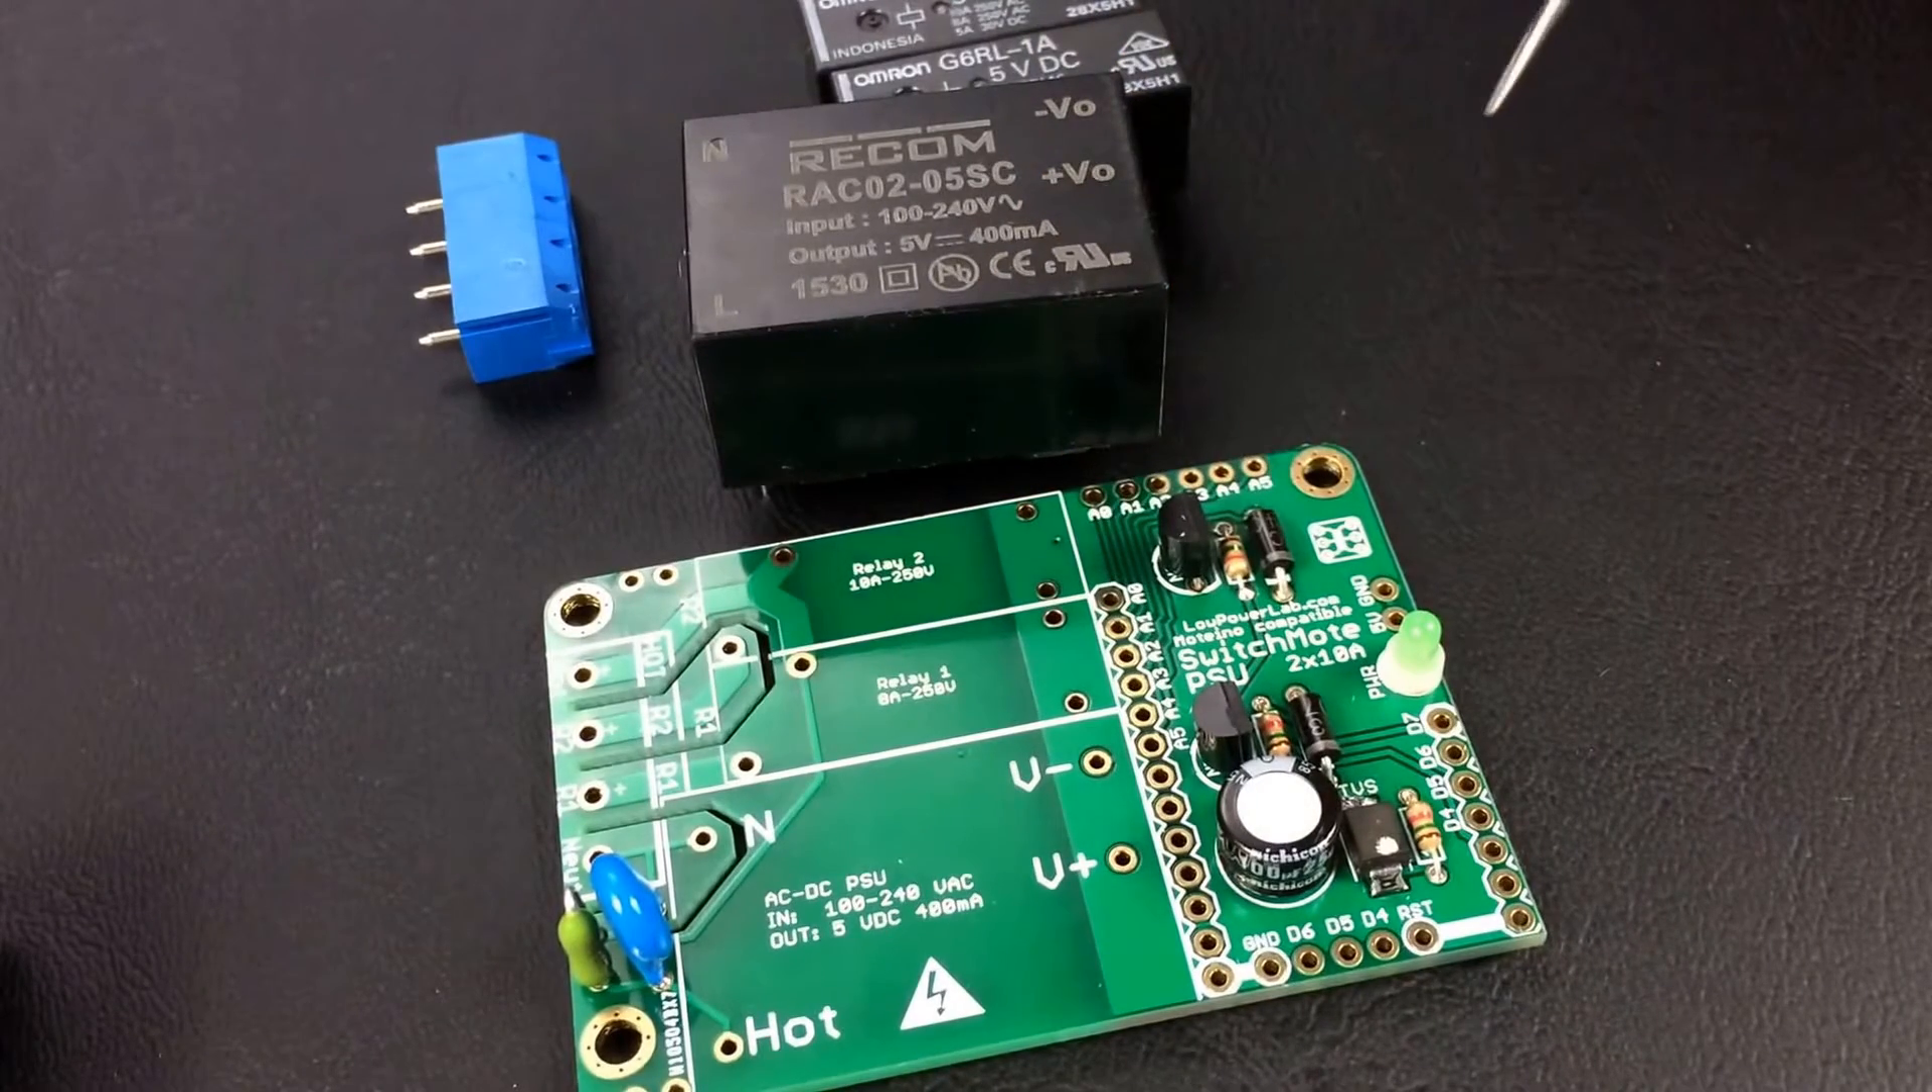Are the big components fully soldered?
No.